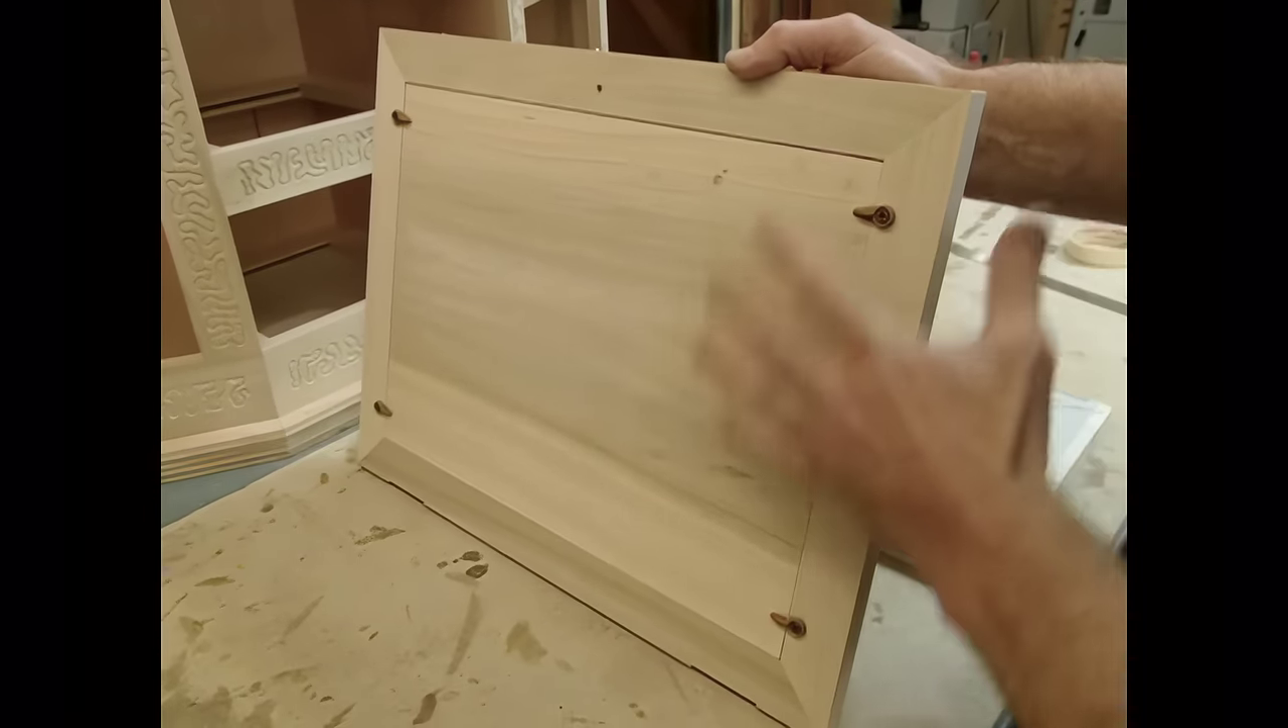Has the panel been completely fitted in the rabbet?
Yes.